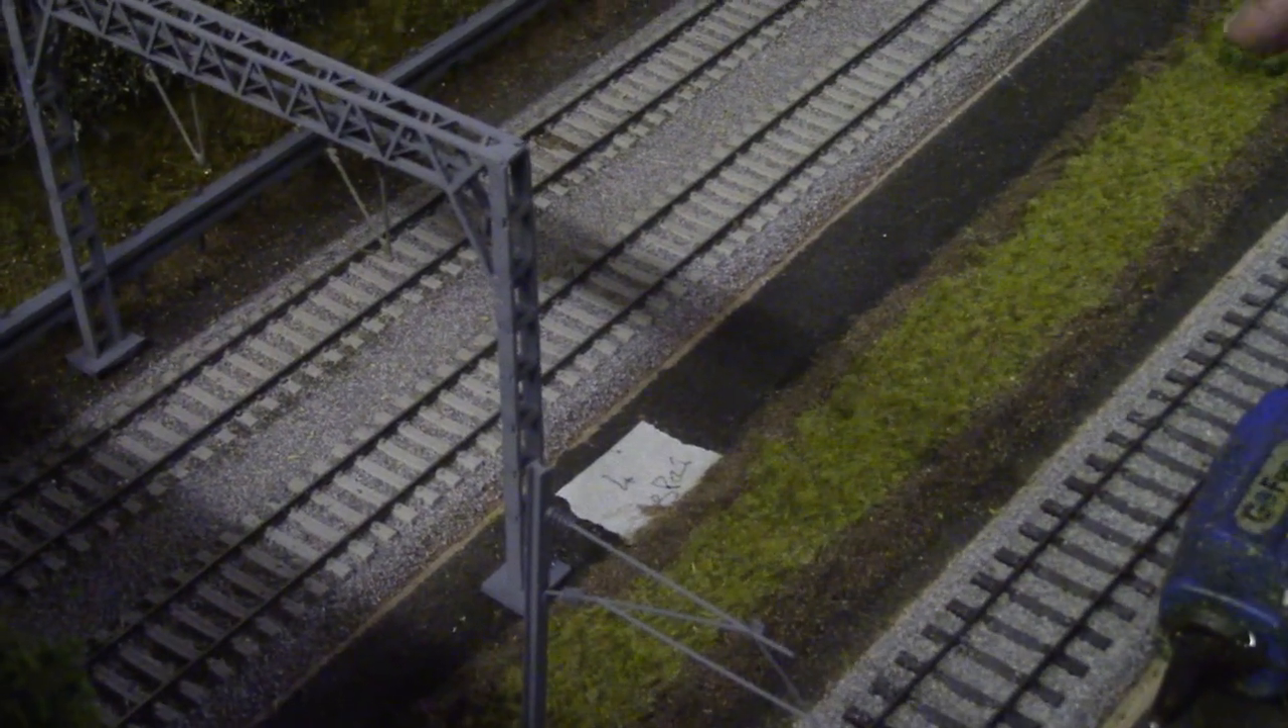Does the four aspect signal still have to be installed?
Yes.